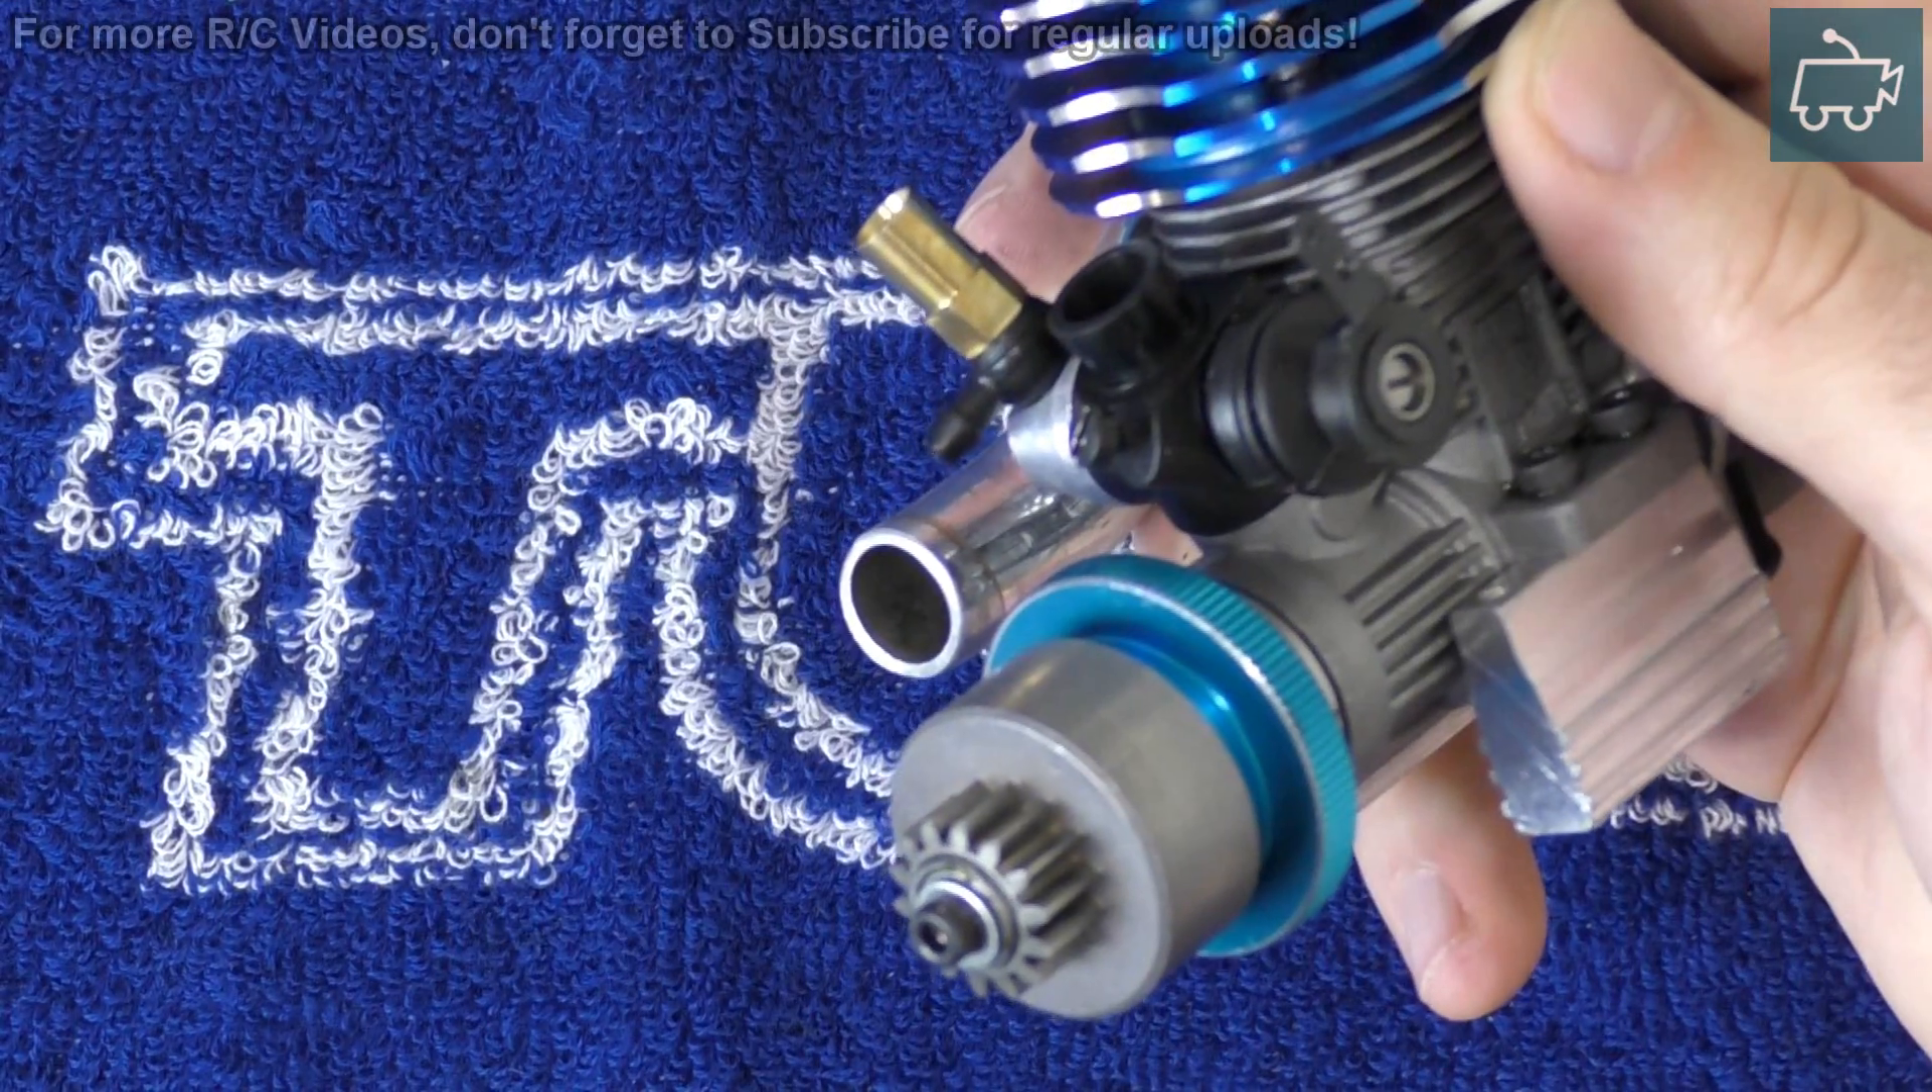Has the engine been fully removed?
Yes.